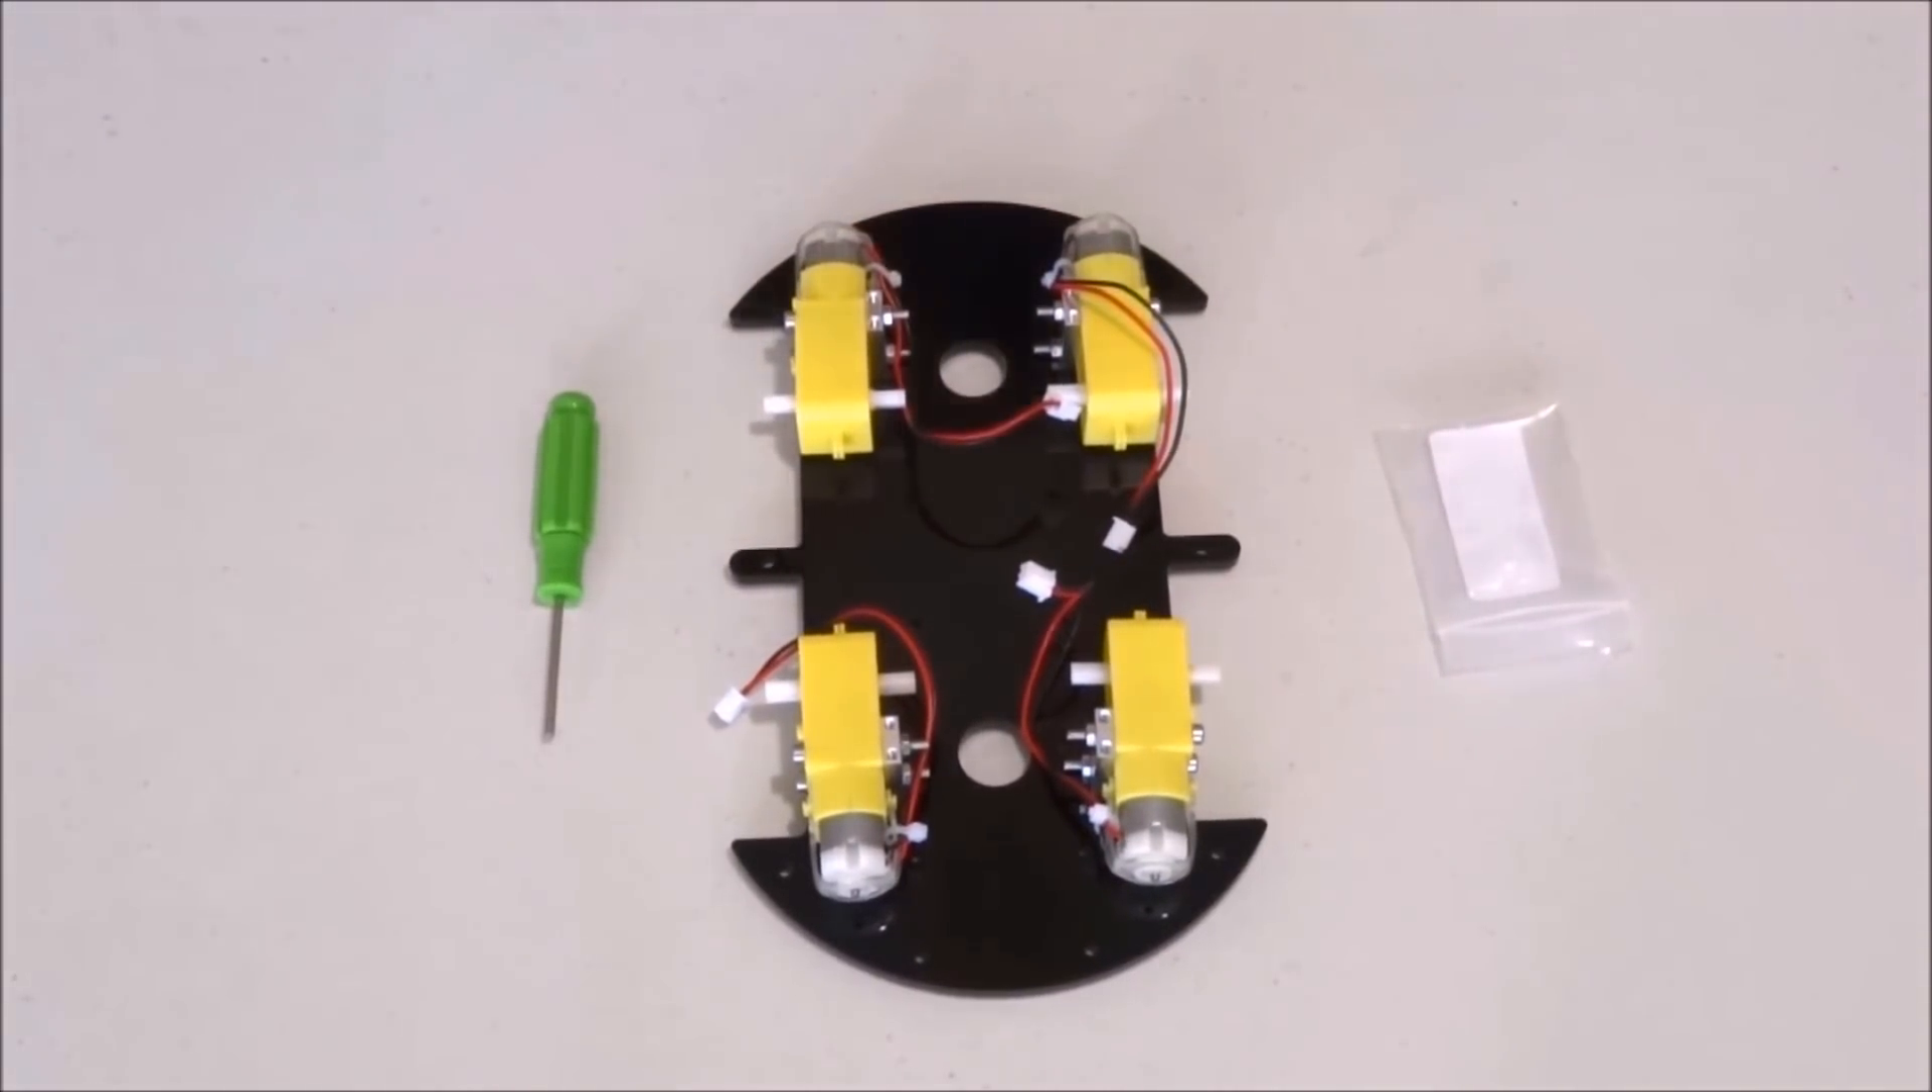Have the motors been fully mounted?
Yes.